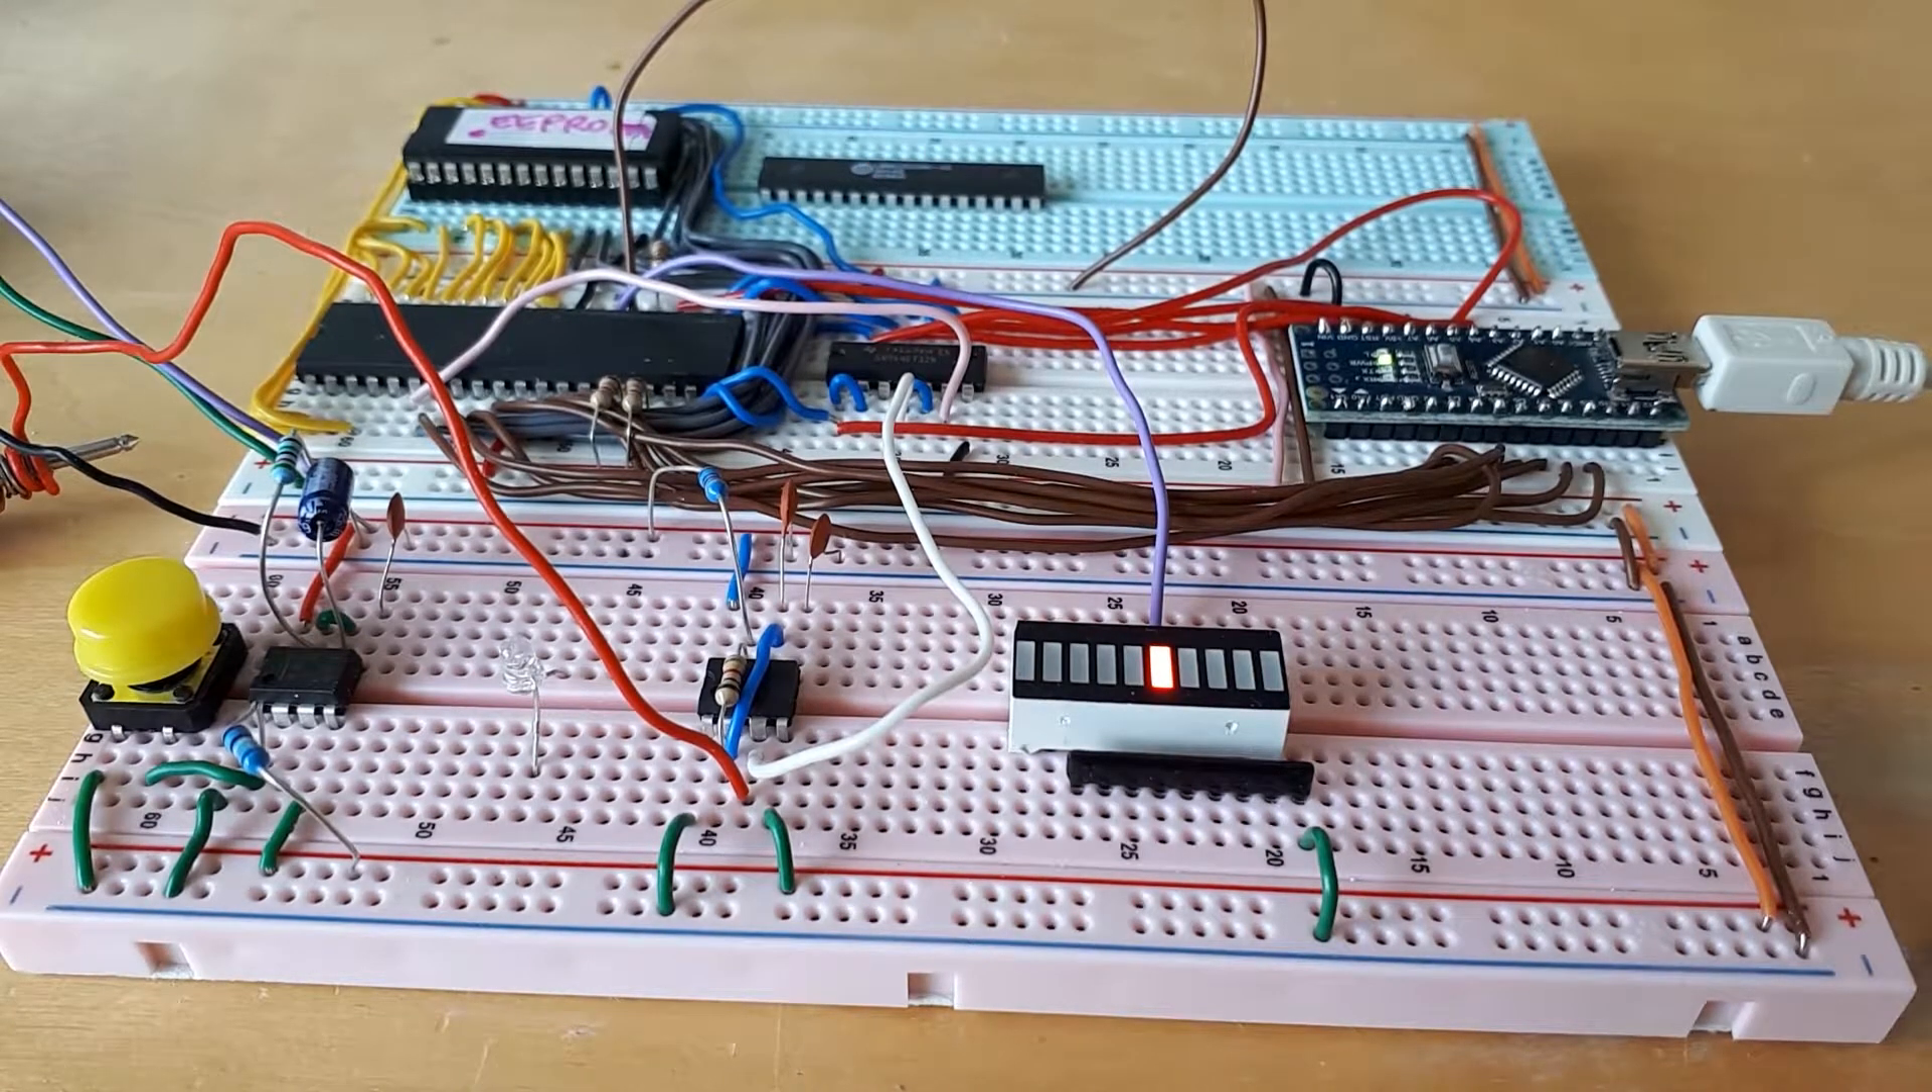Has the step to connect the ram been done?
No.